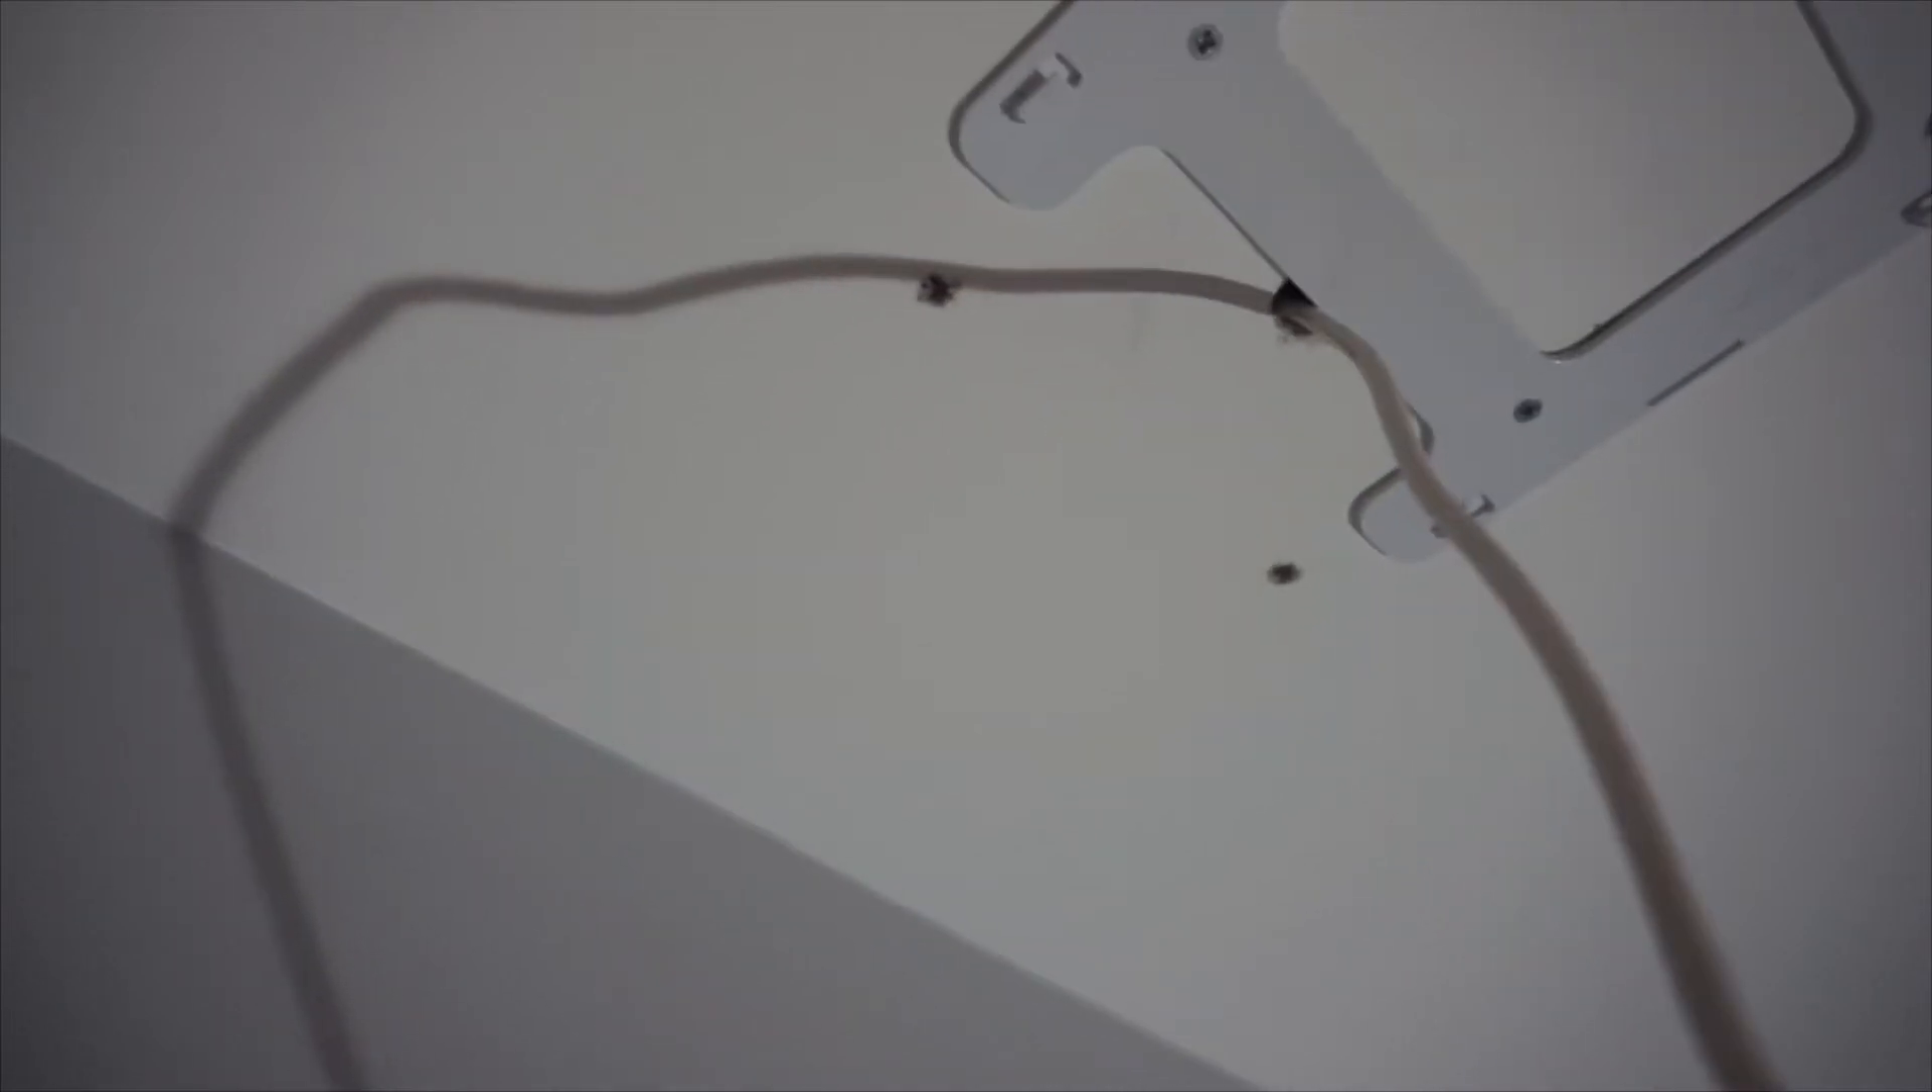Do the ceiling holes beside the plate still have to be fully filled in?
Yes.